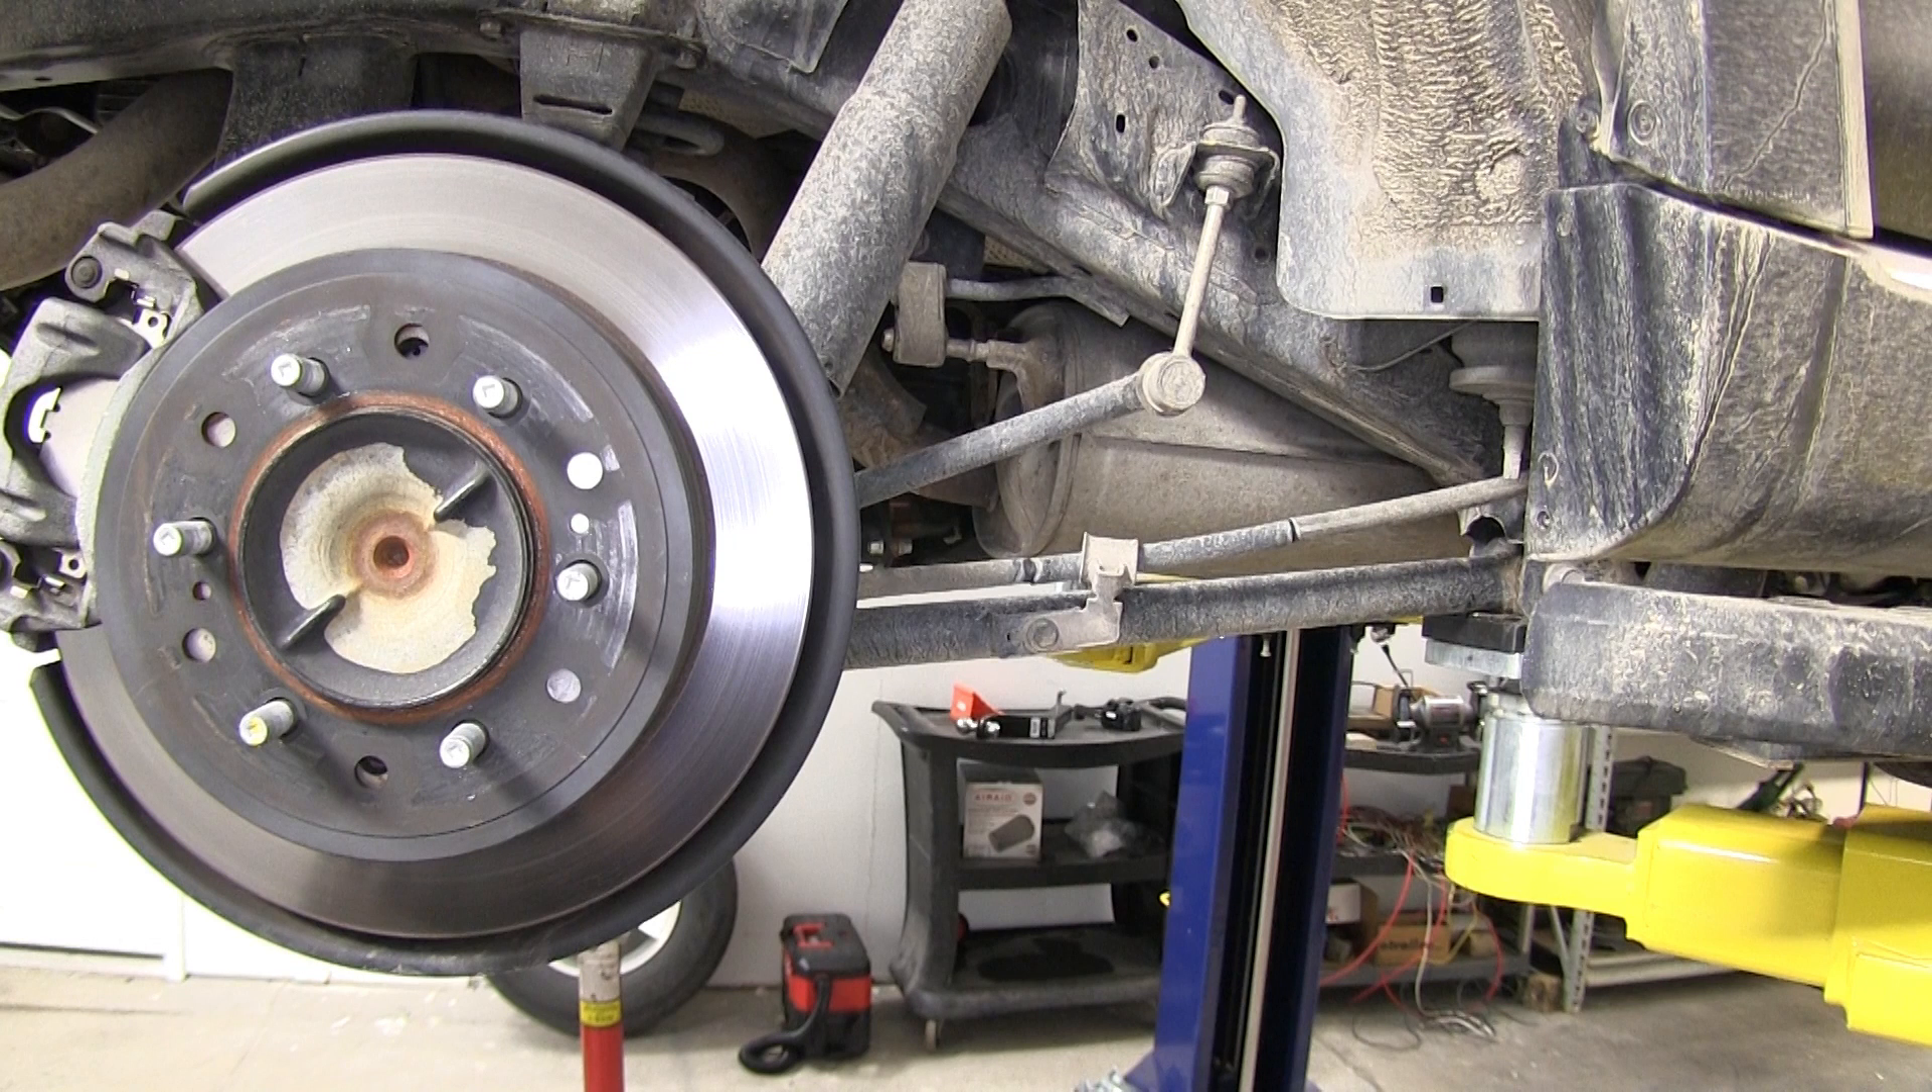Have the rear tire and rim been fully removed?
Yes.